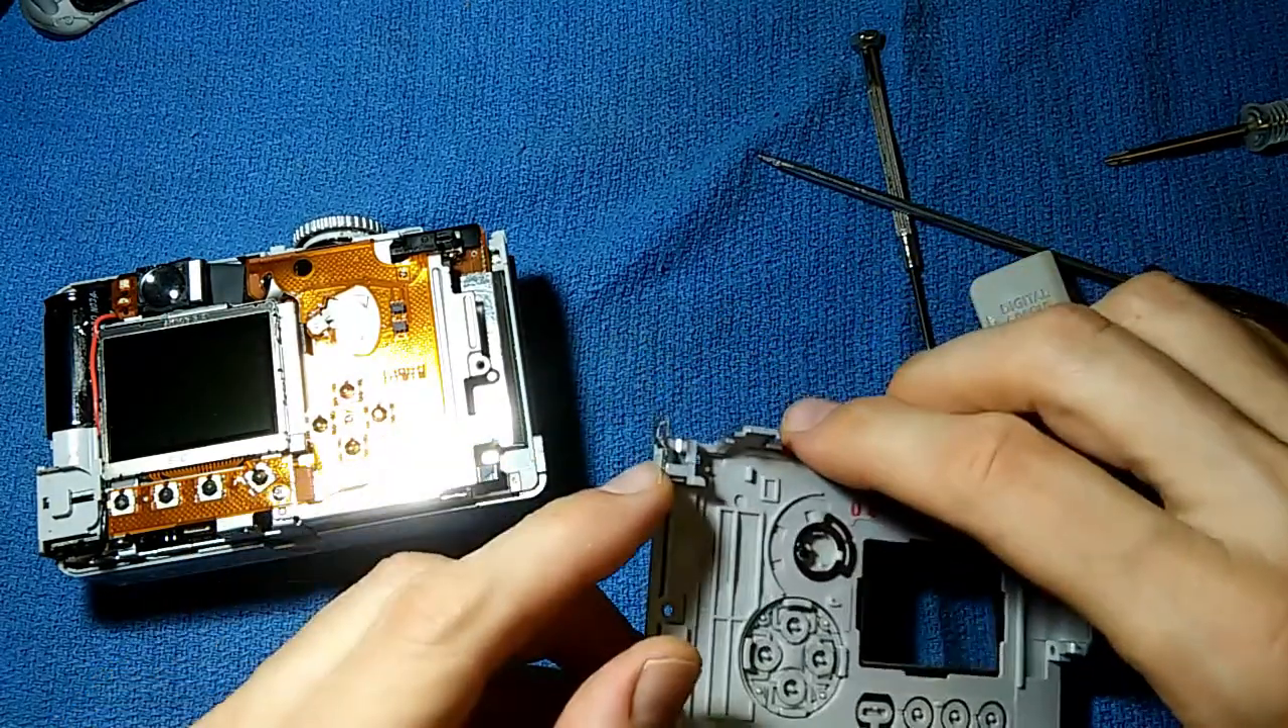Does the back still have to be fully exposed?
No.